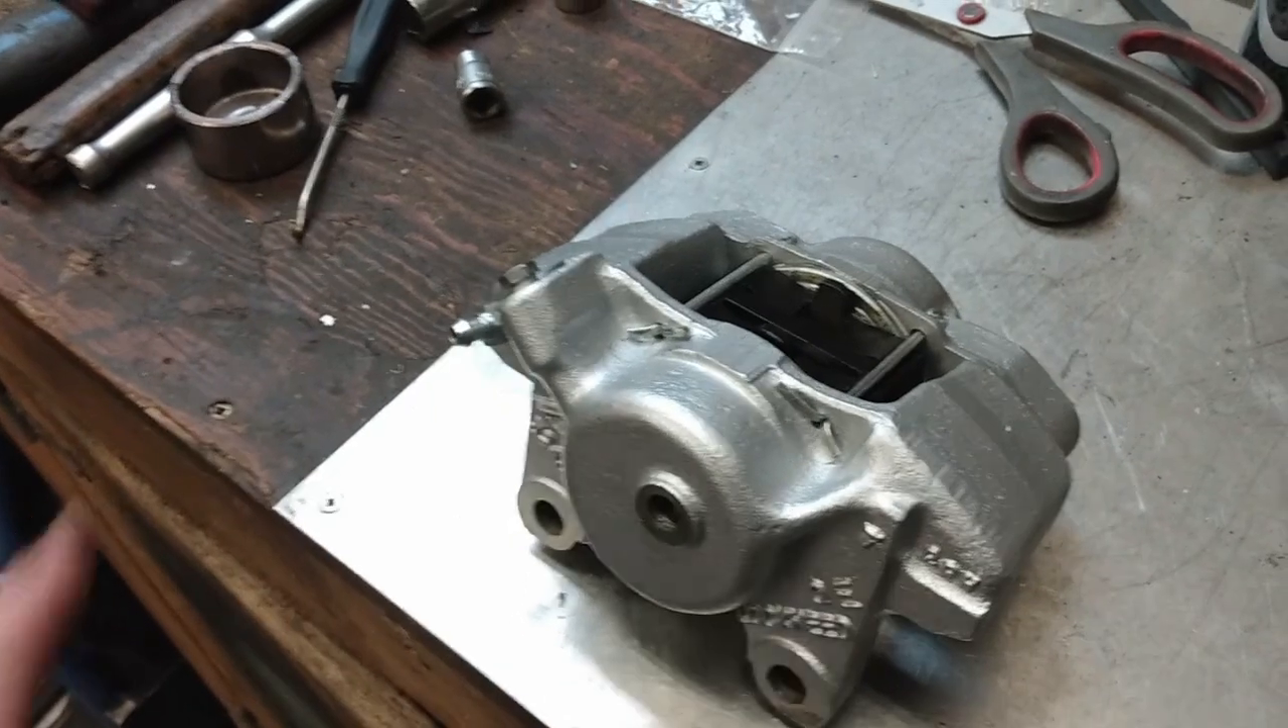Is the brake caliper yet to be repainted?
No.